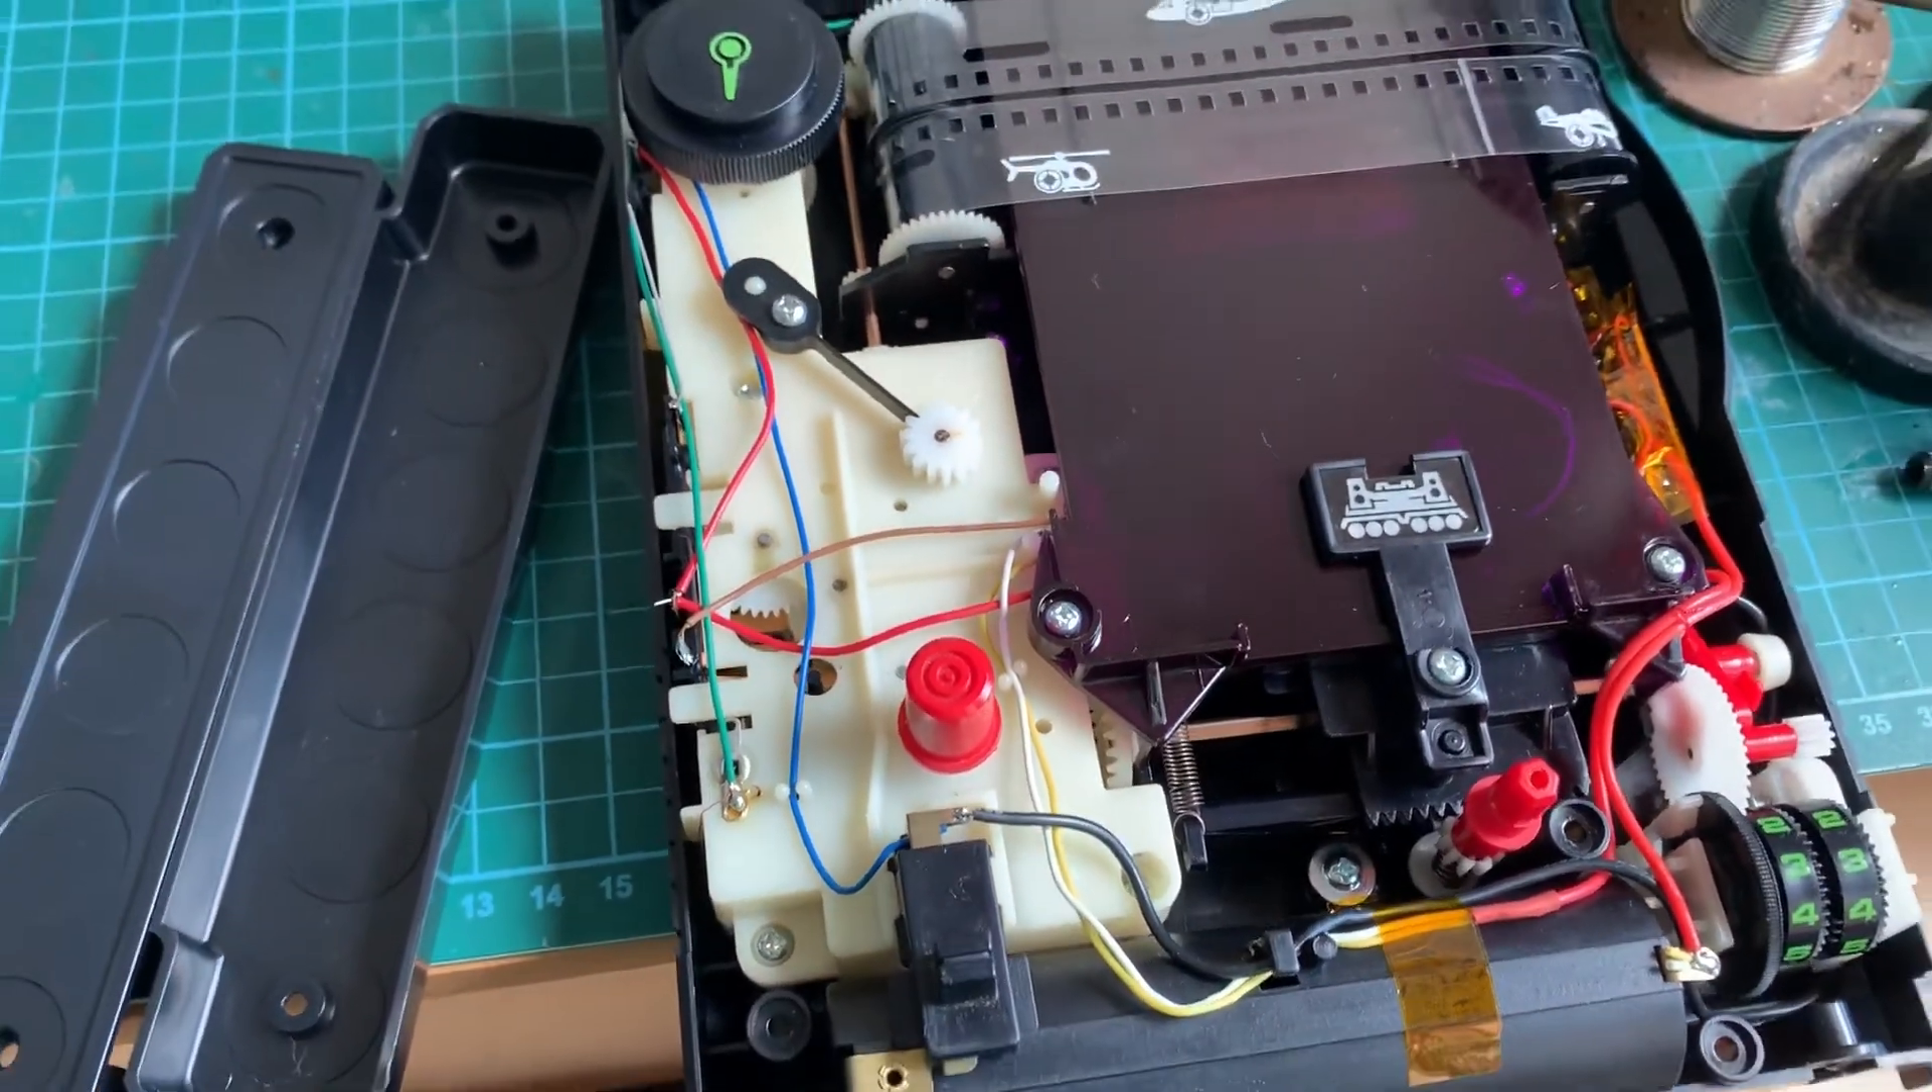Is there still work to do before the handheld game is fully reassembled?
Yes.